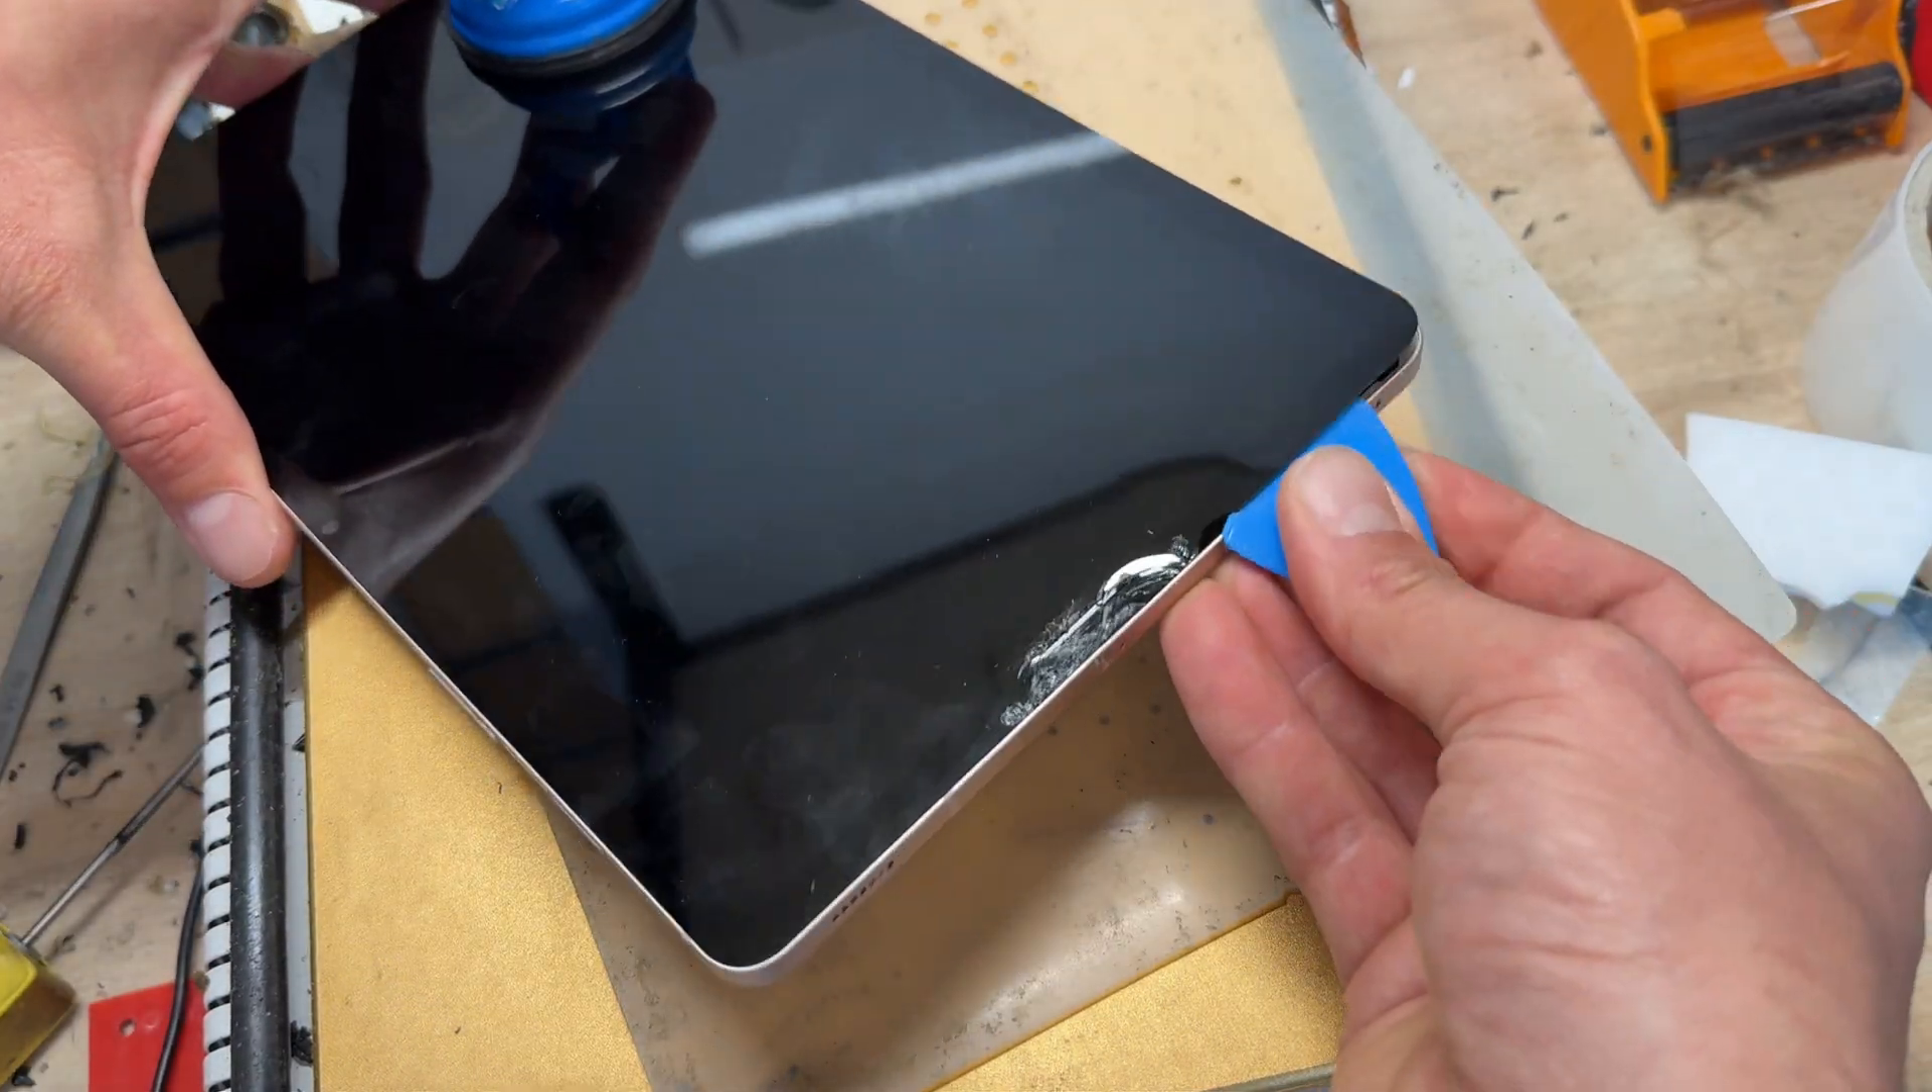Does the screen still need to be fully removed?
Yes.